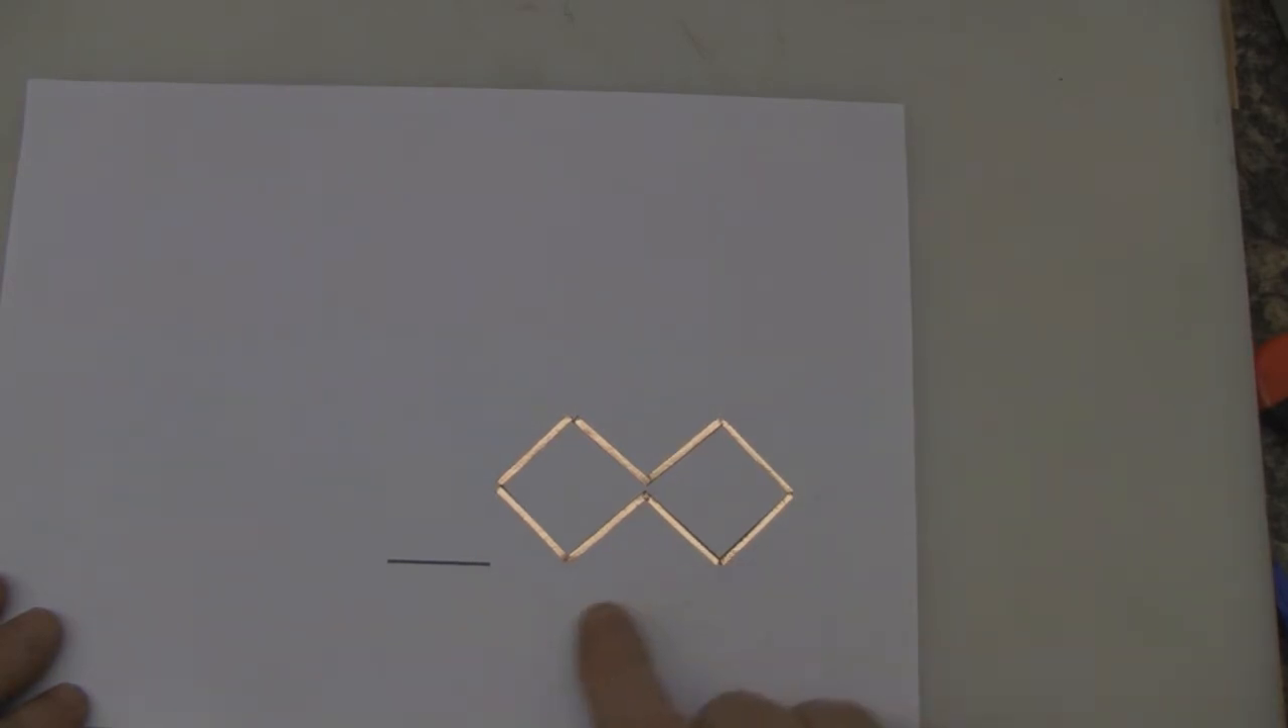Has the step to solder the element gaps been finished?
No.